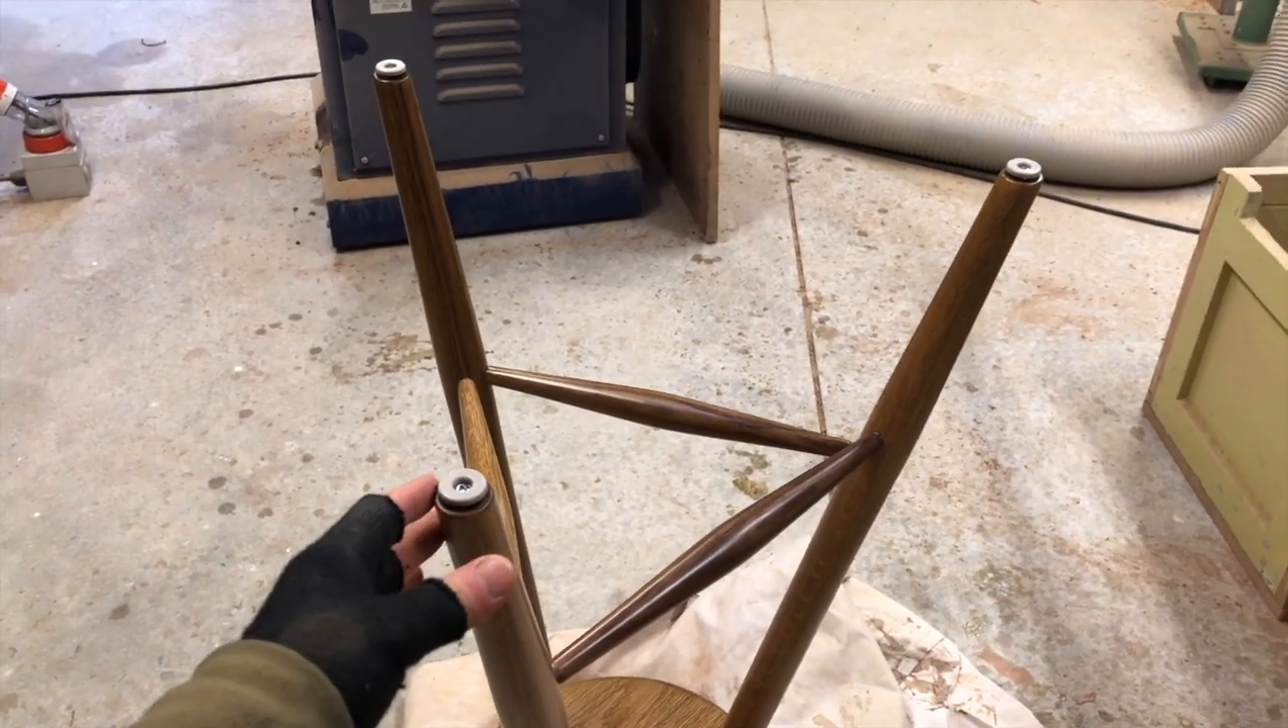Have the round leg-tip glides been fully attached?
Yes.